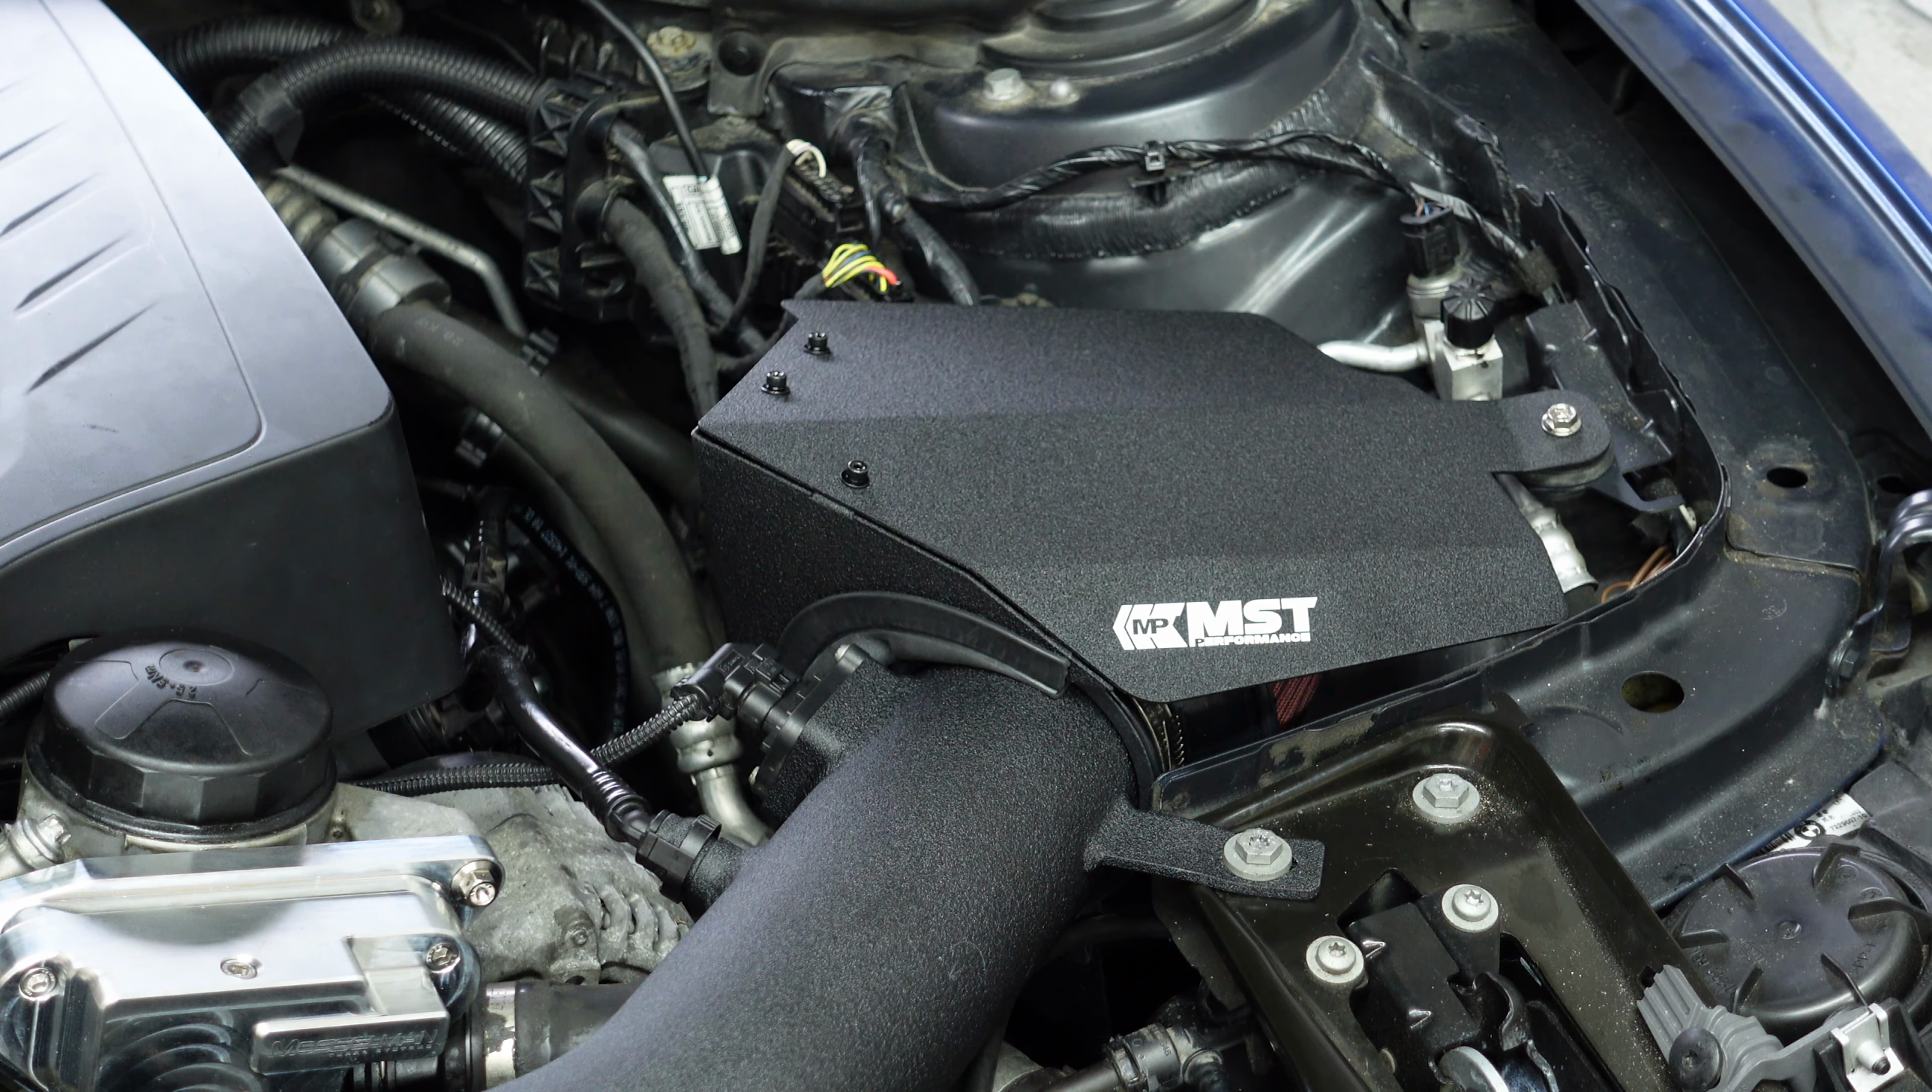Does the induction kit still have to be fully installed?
No.